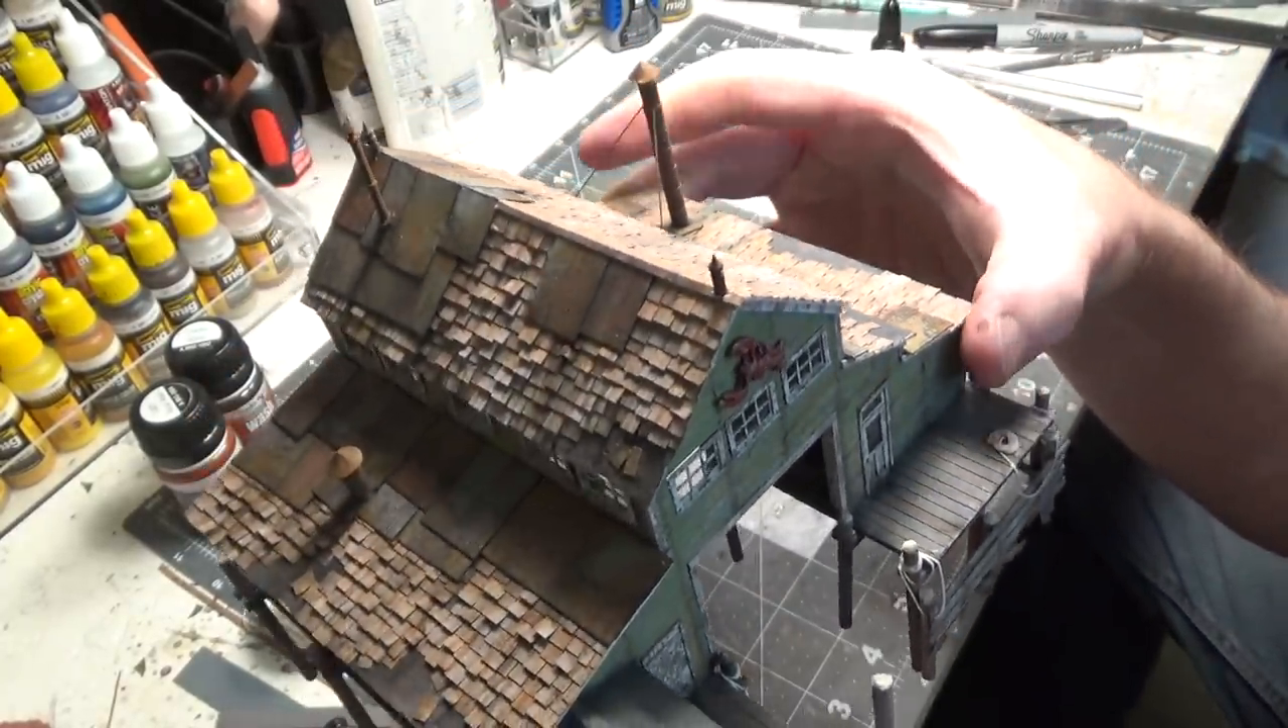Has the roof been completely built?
Yes.